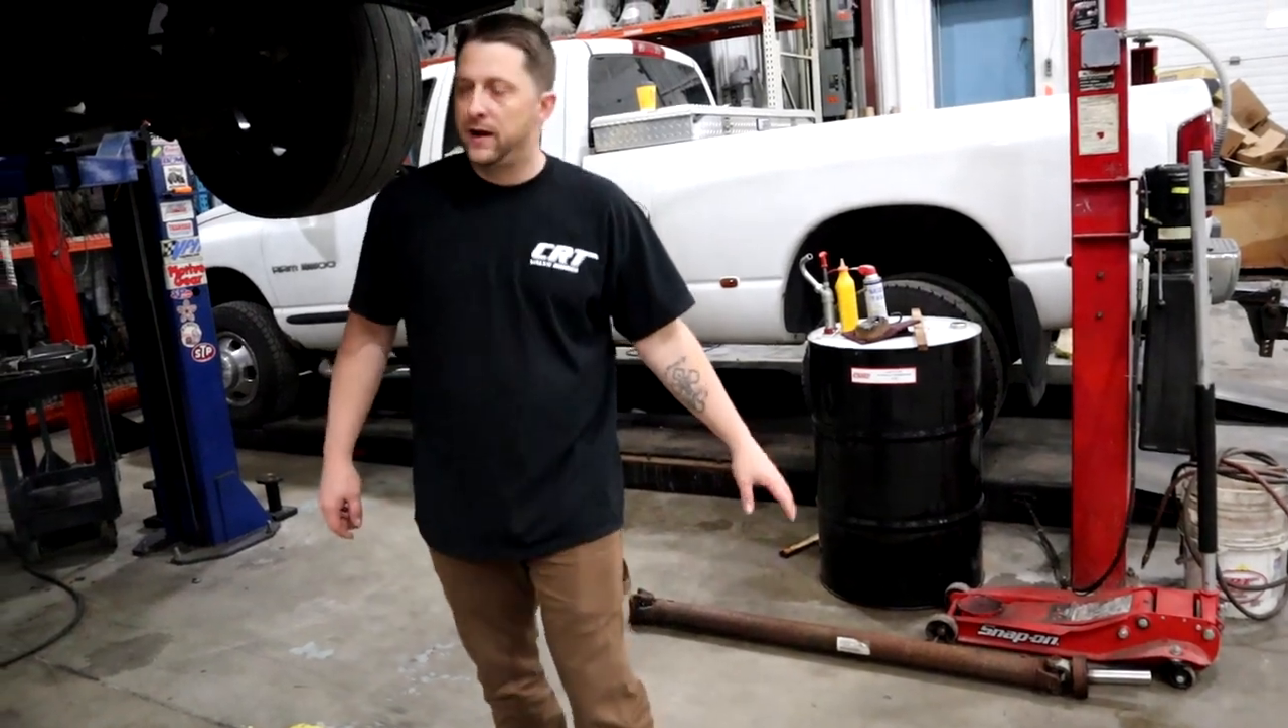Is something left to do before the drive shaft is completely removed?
No.